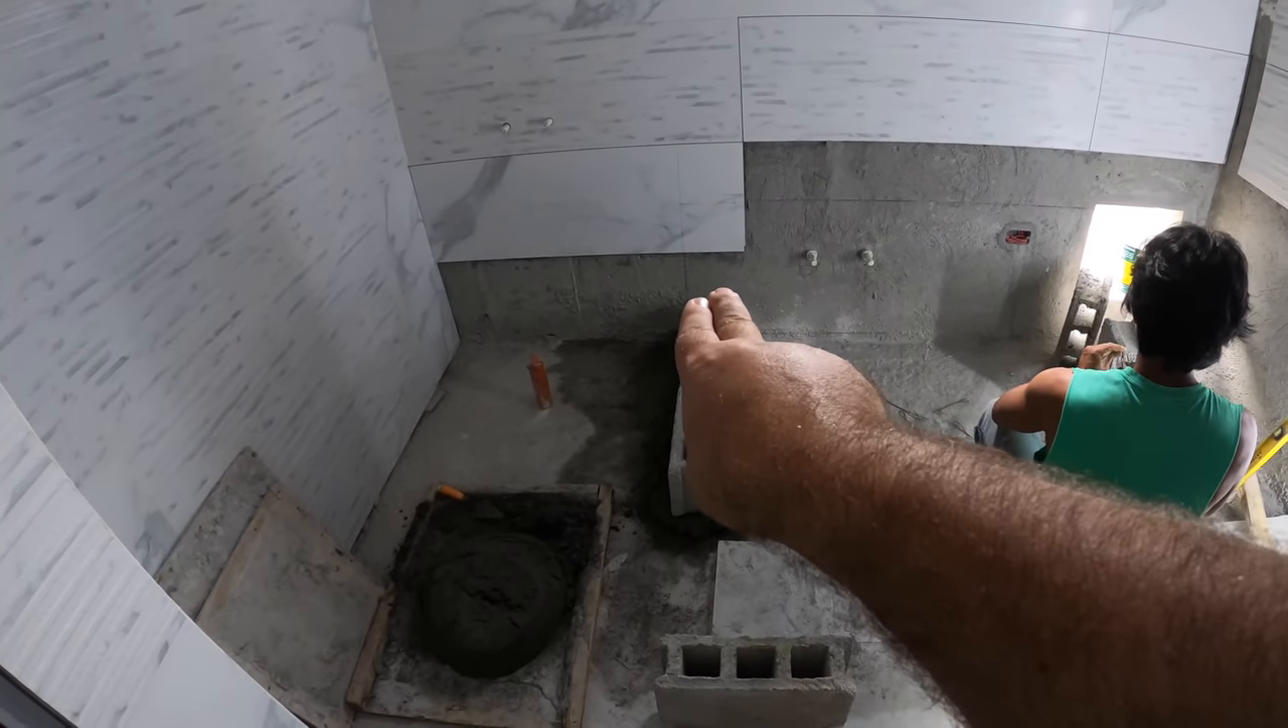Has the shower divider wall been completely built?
No.